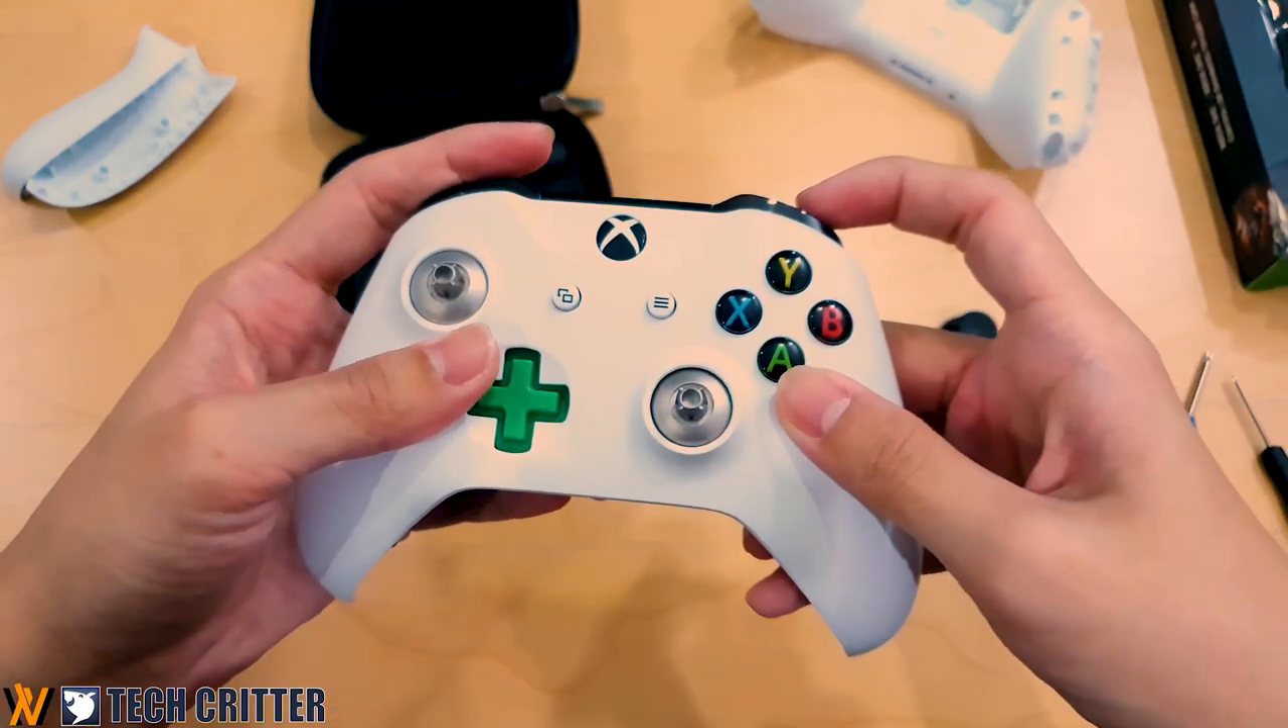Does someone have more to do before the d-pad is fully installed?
No.